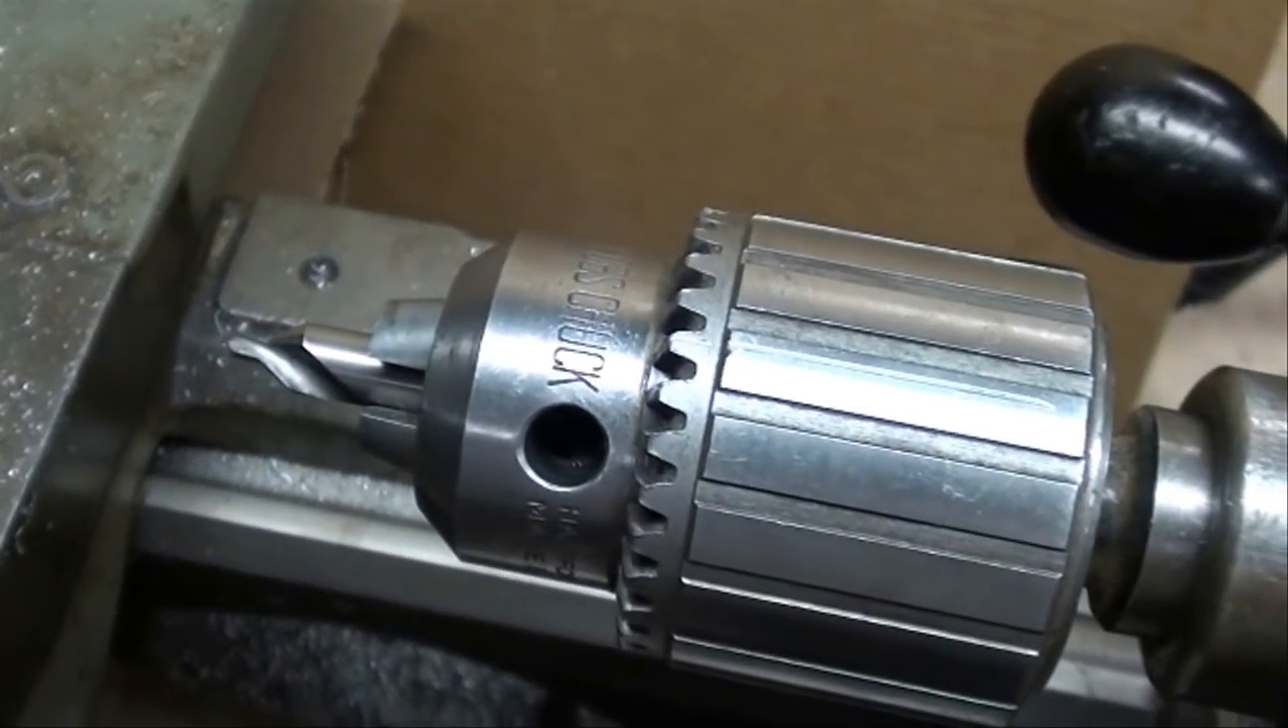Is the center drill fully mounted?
Yes.